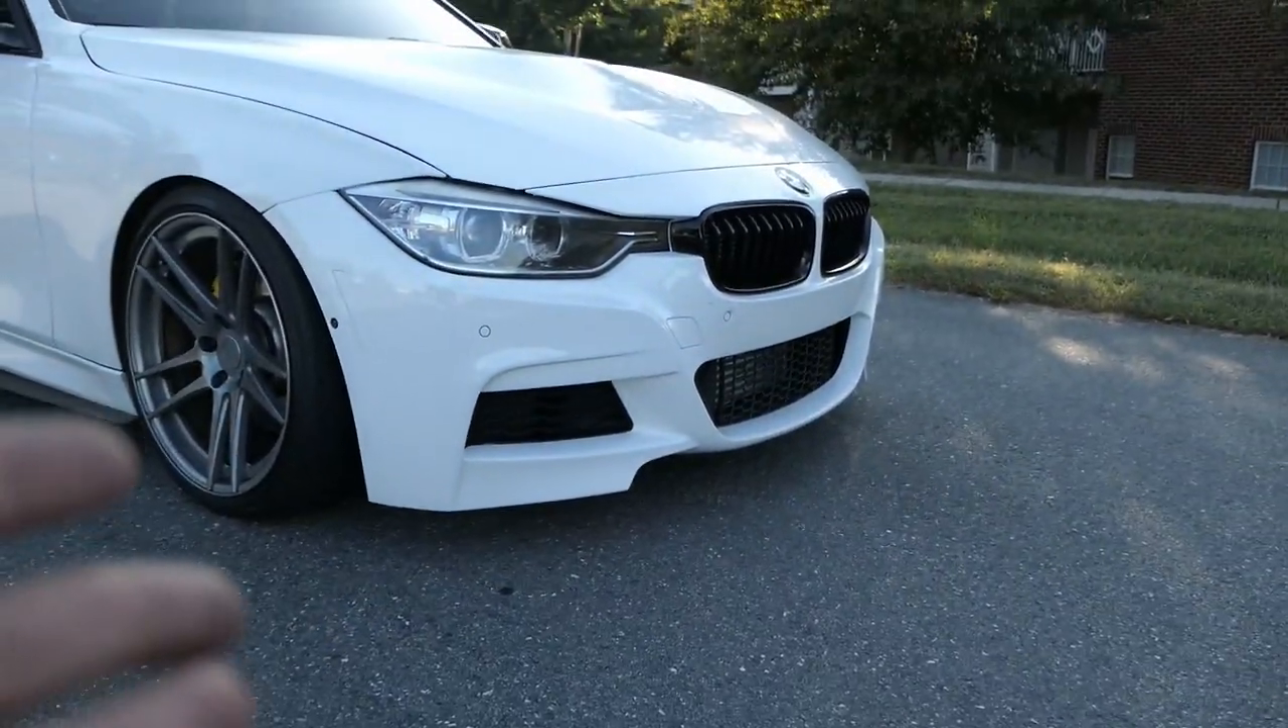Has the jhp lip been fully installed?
No.